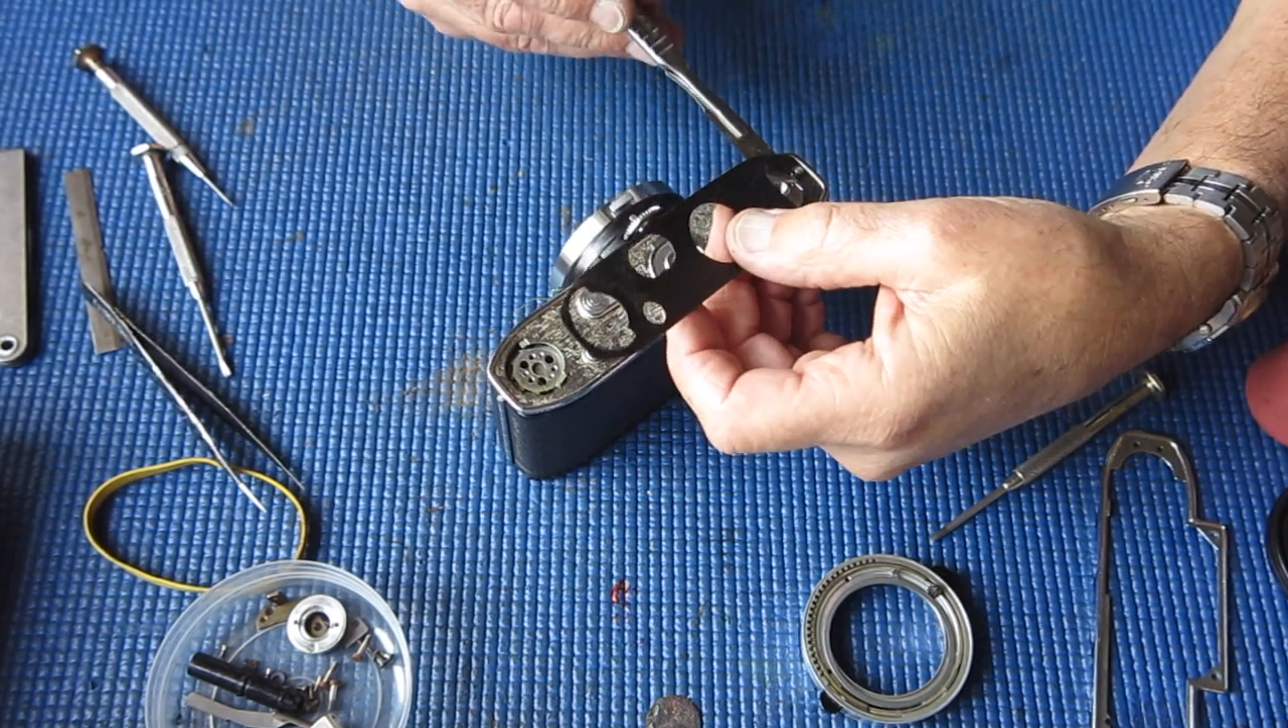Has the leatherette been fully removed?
No.